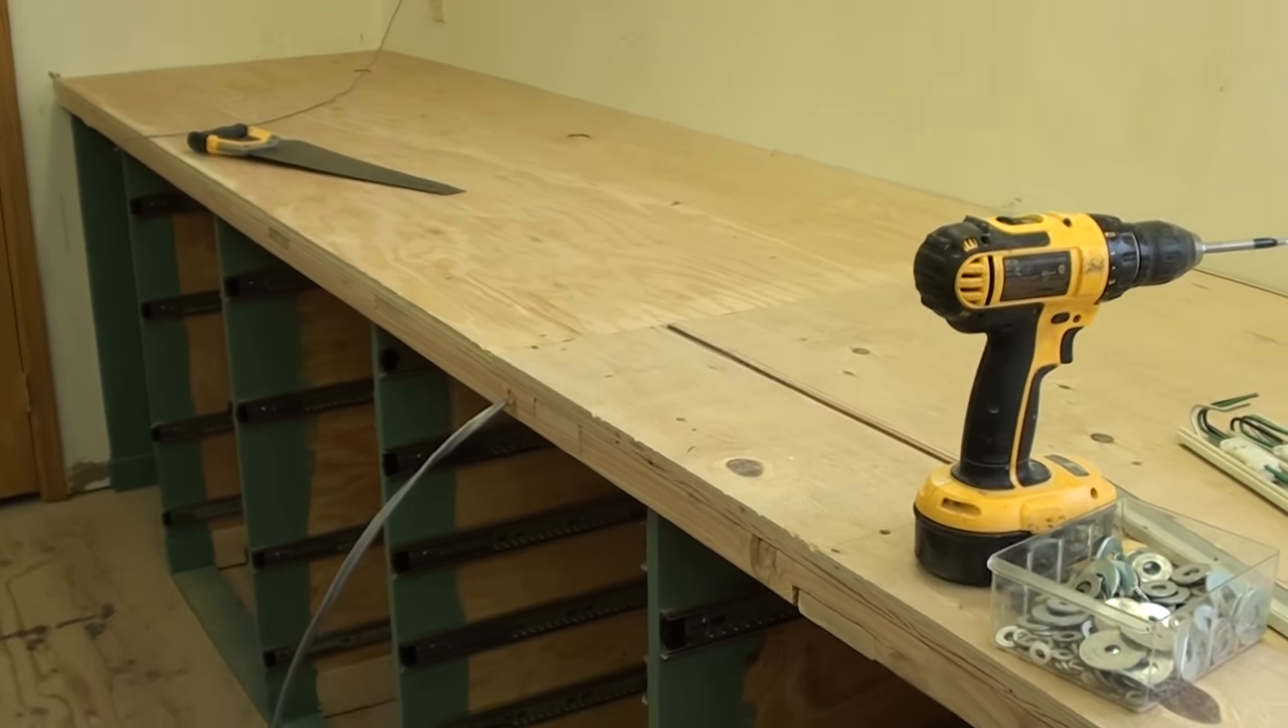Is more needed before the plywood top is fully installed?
No.